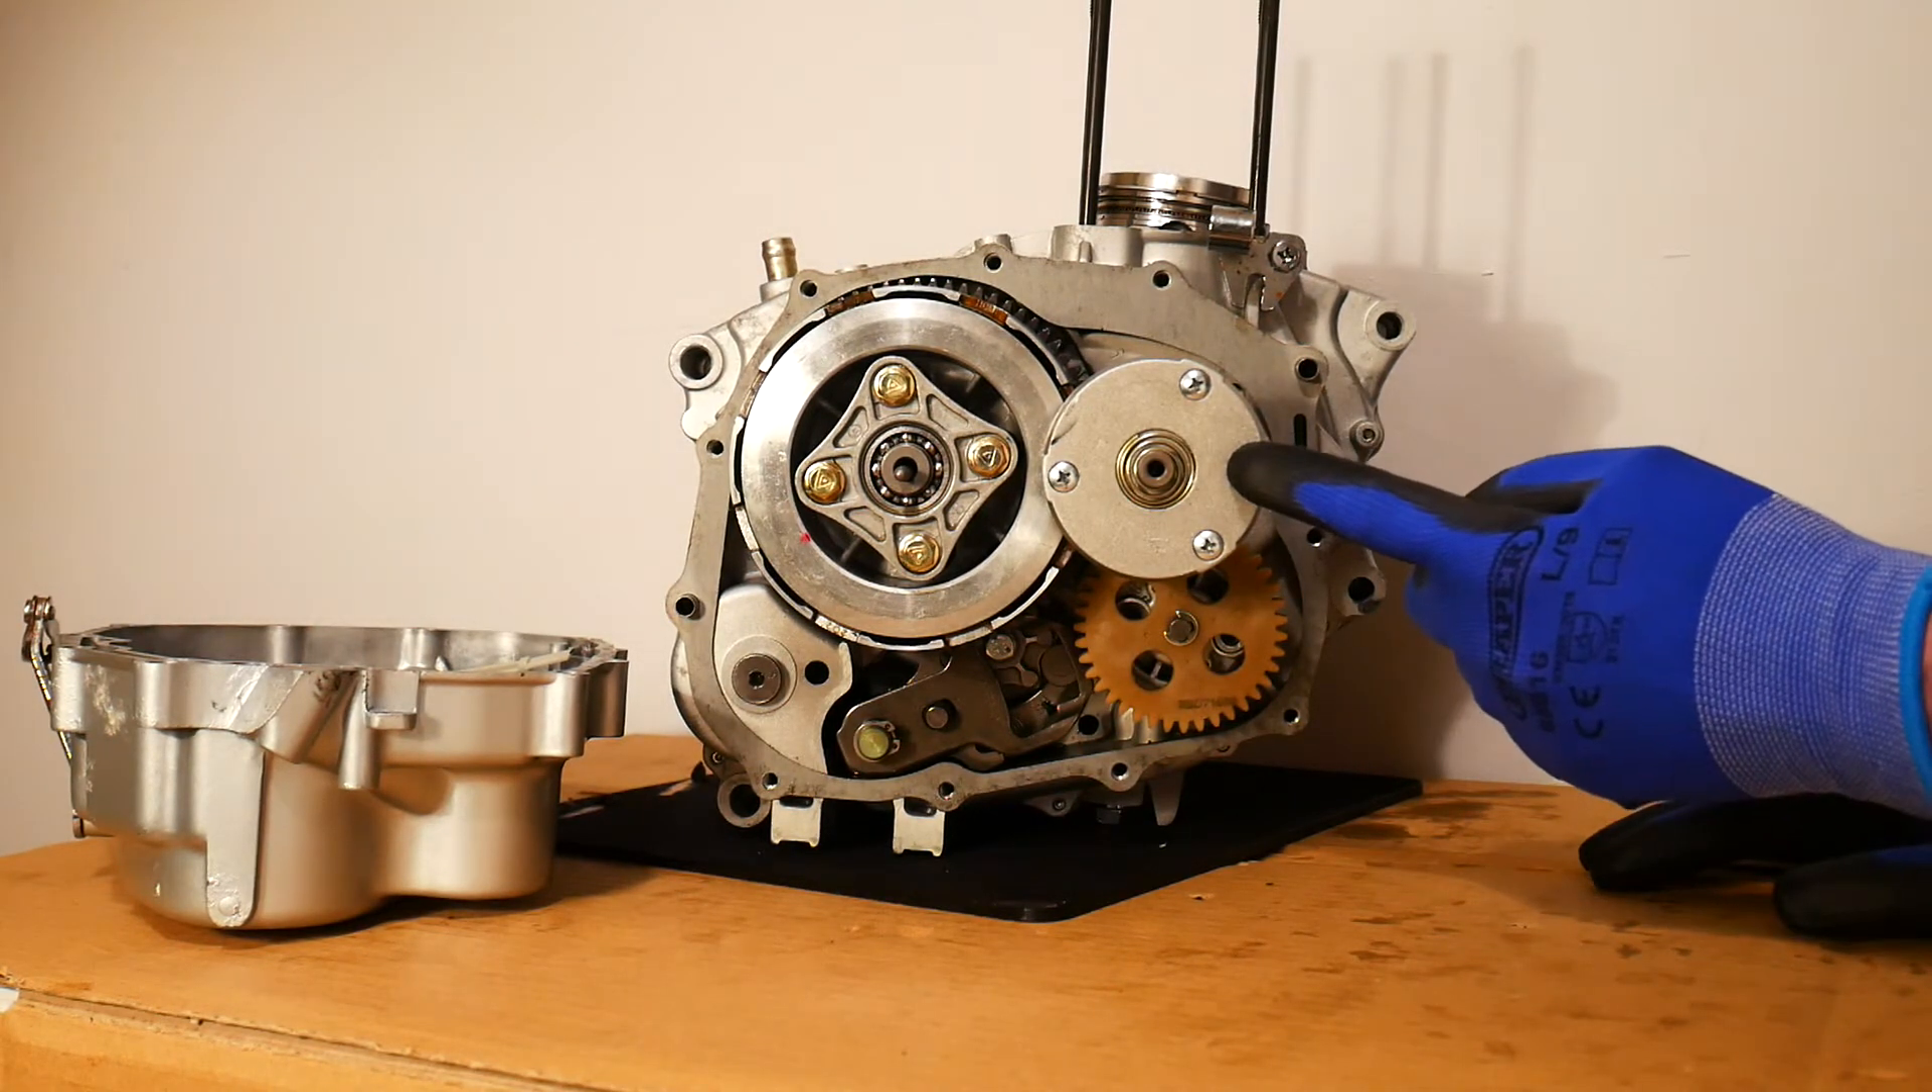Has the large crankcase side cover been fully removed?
Yes.